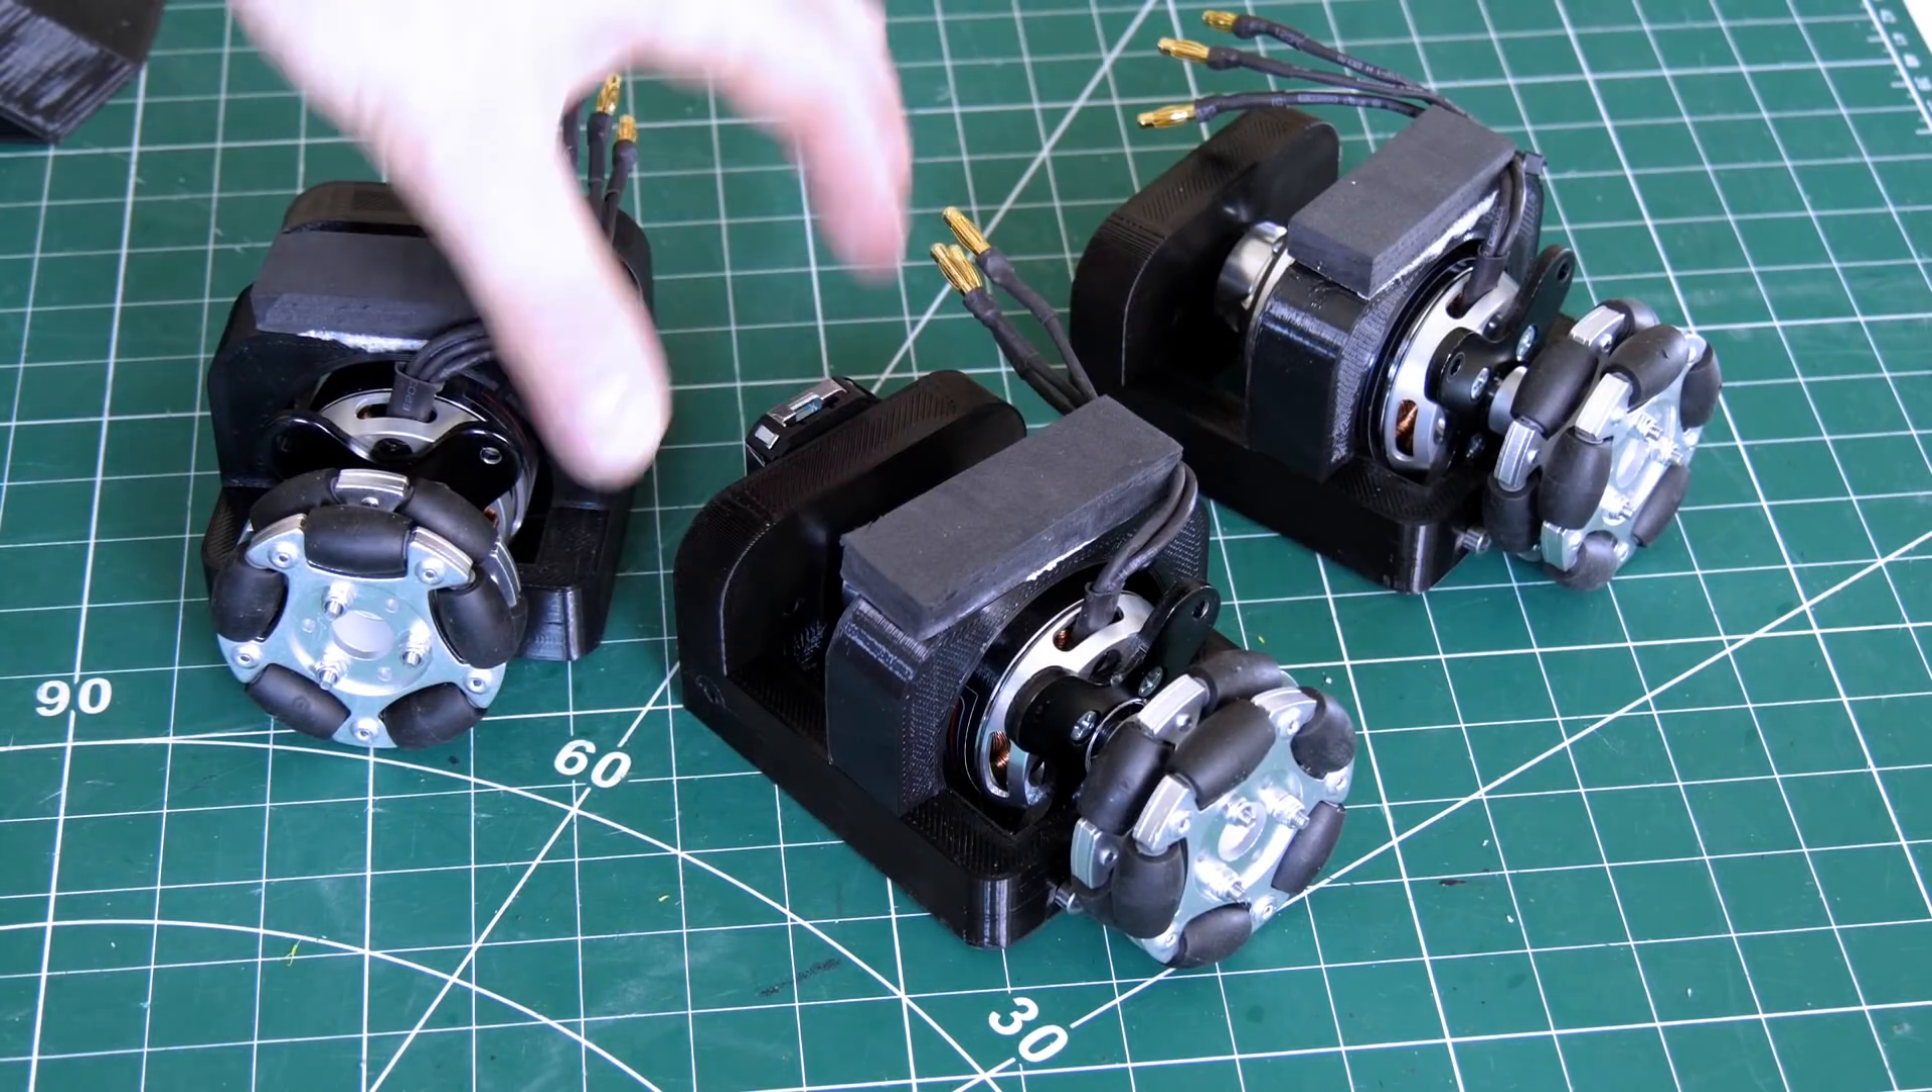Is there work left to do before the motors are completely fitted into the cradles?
No.